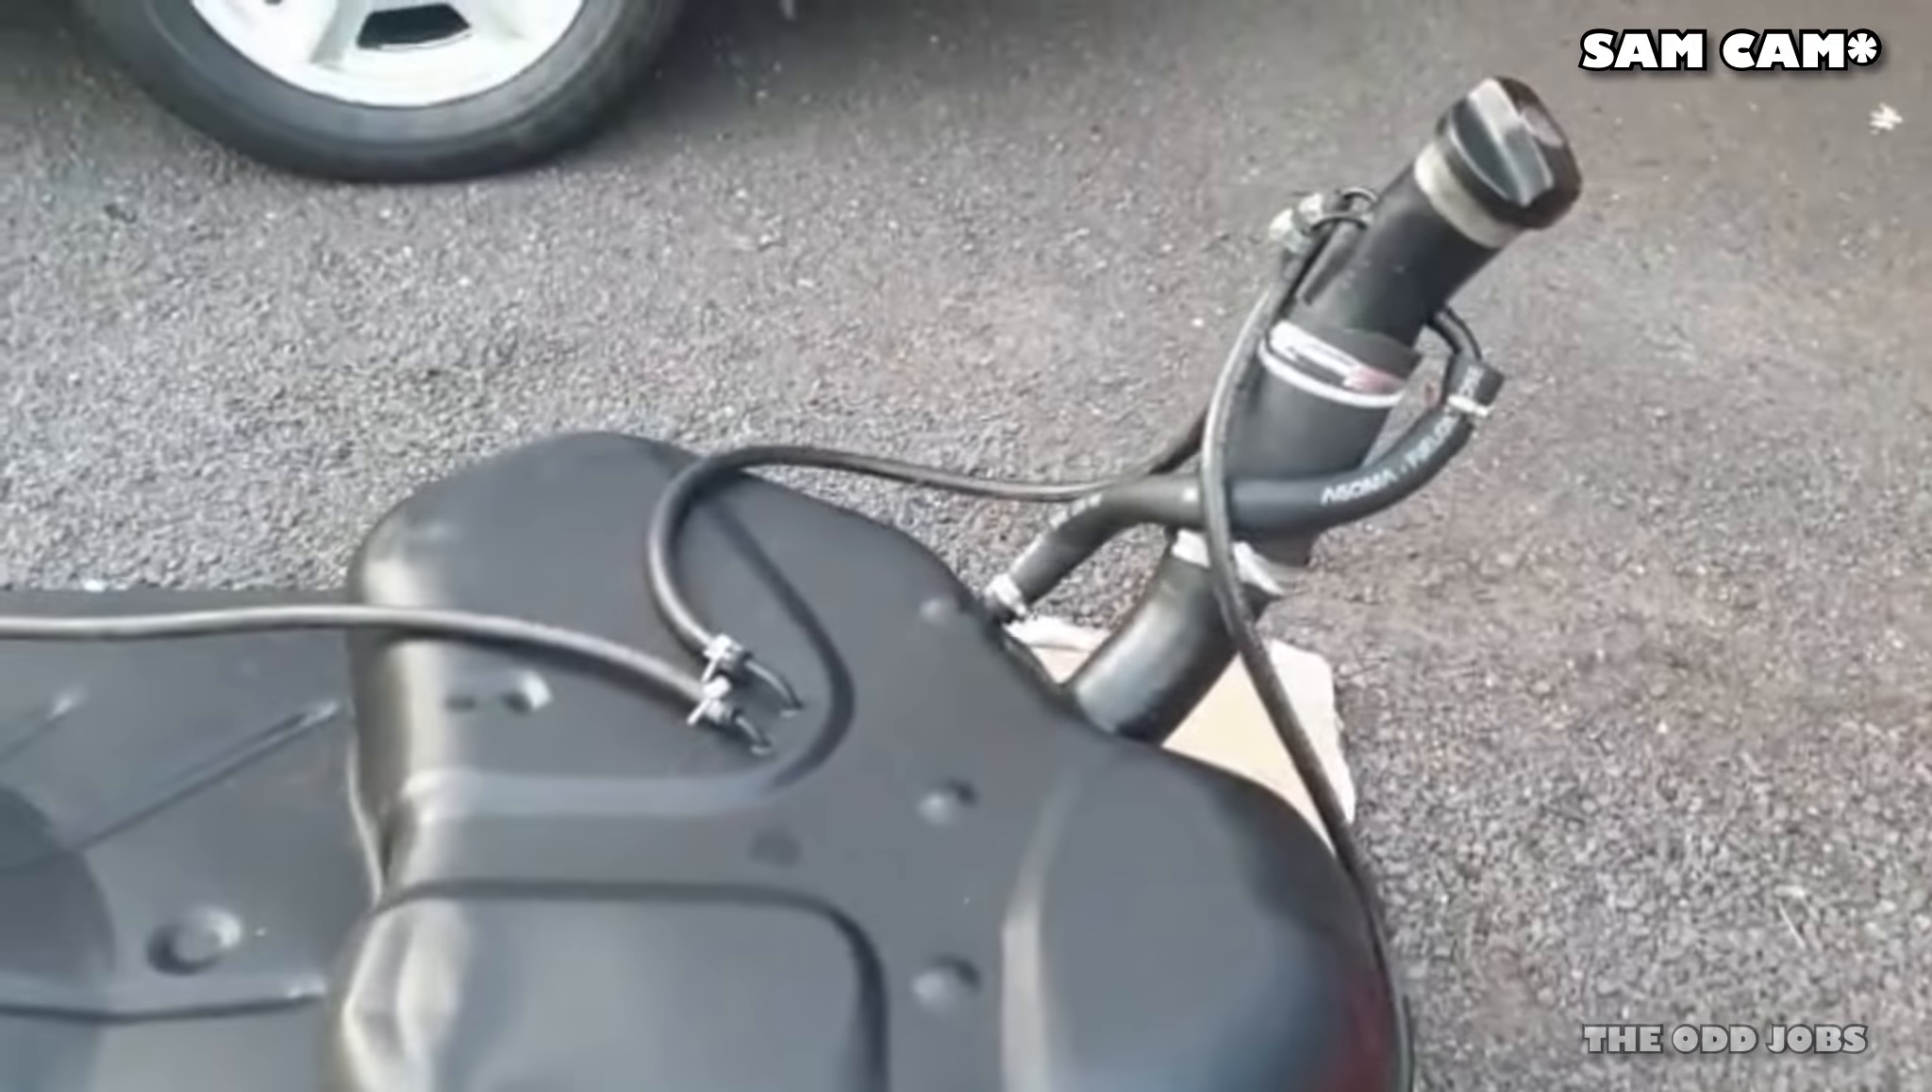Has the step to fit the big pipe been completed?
Yes.